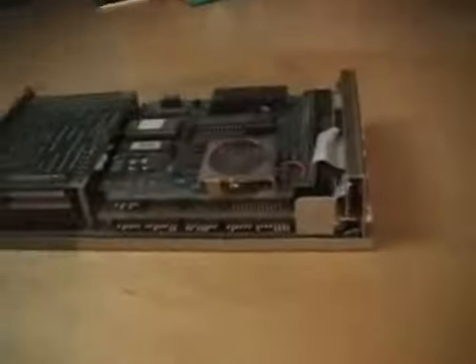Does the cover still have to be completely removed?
No.